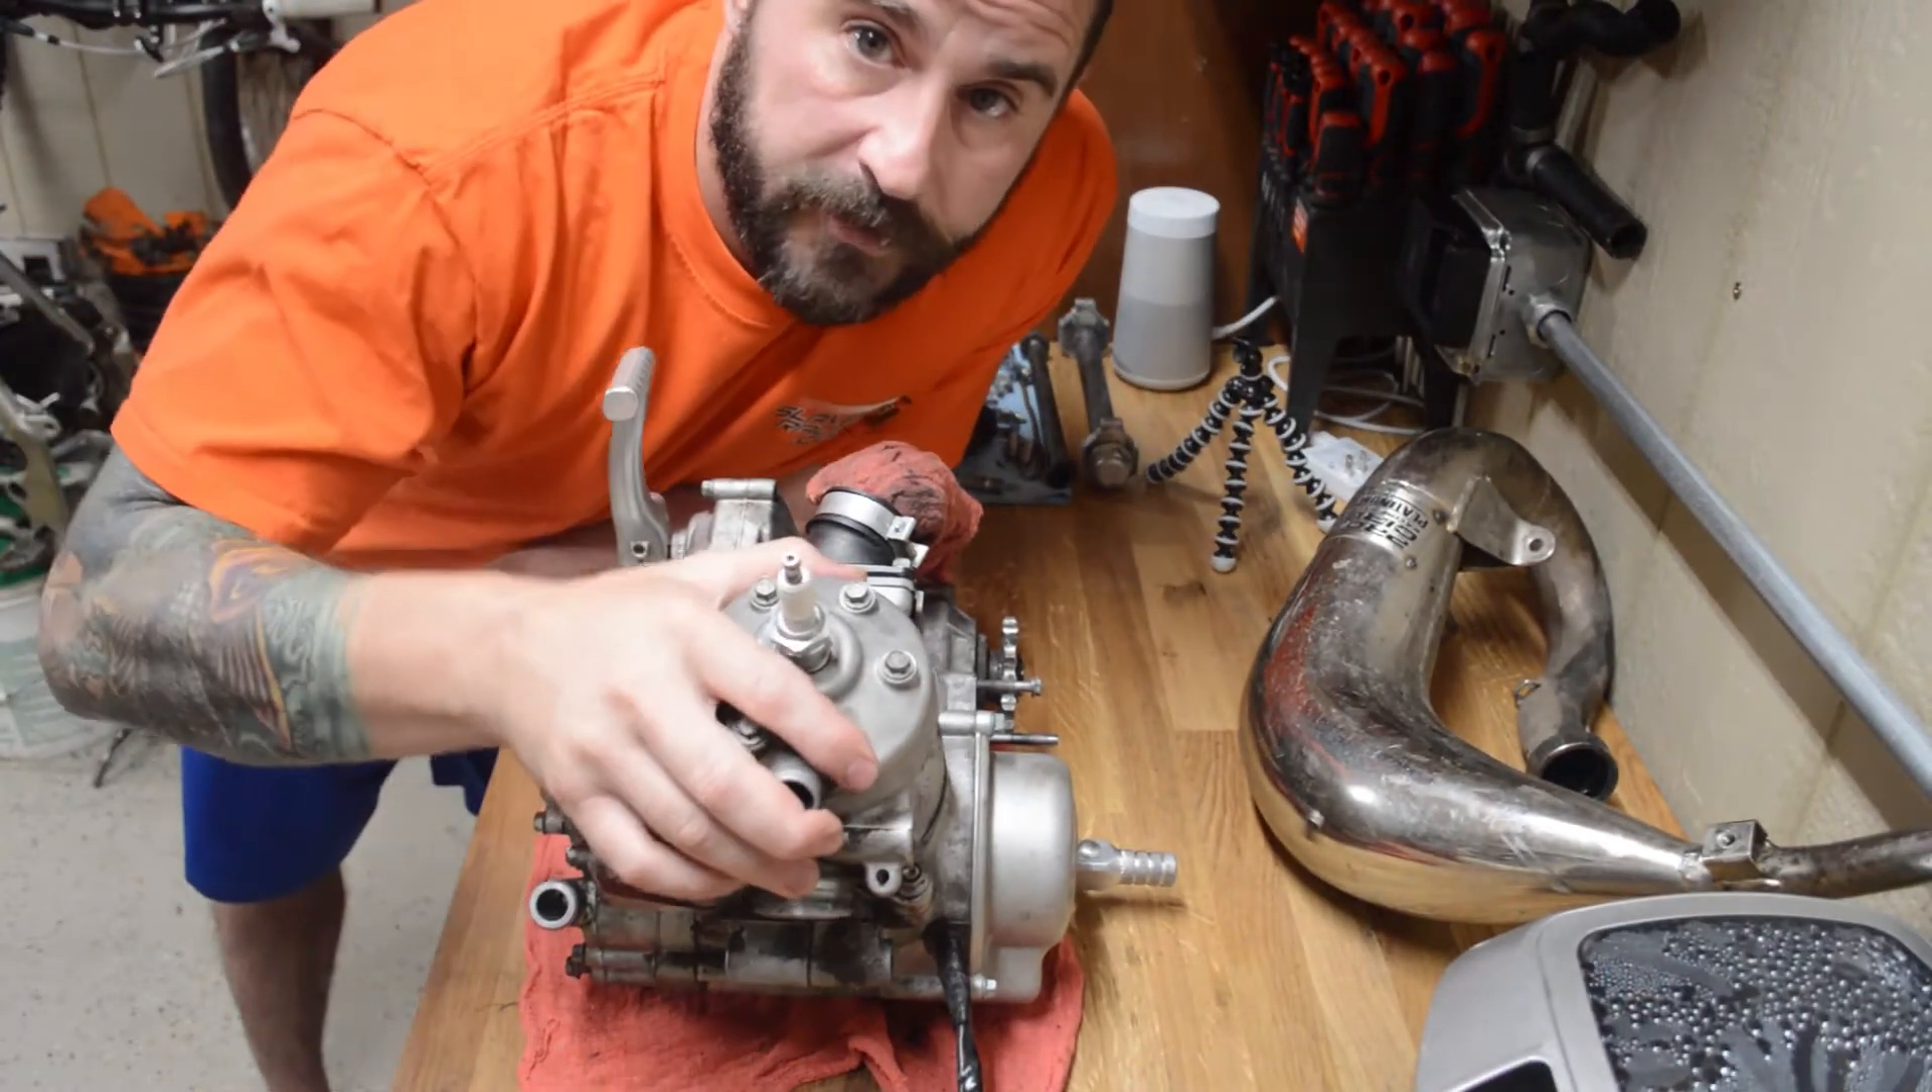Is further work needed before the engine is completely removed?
No.